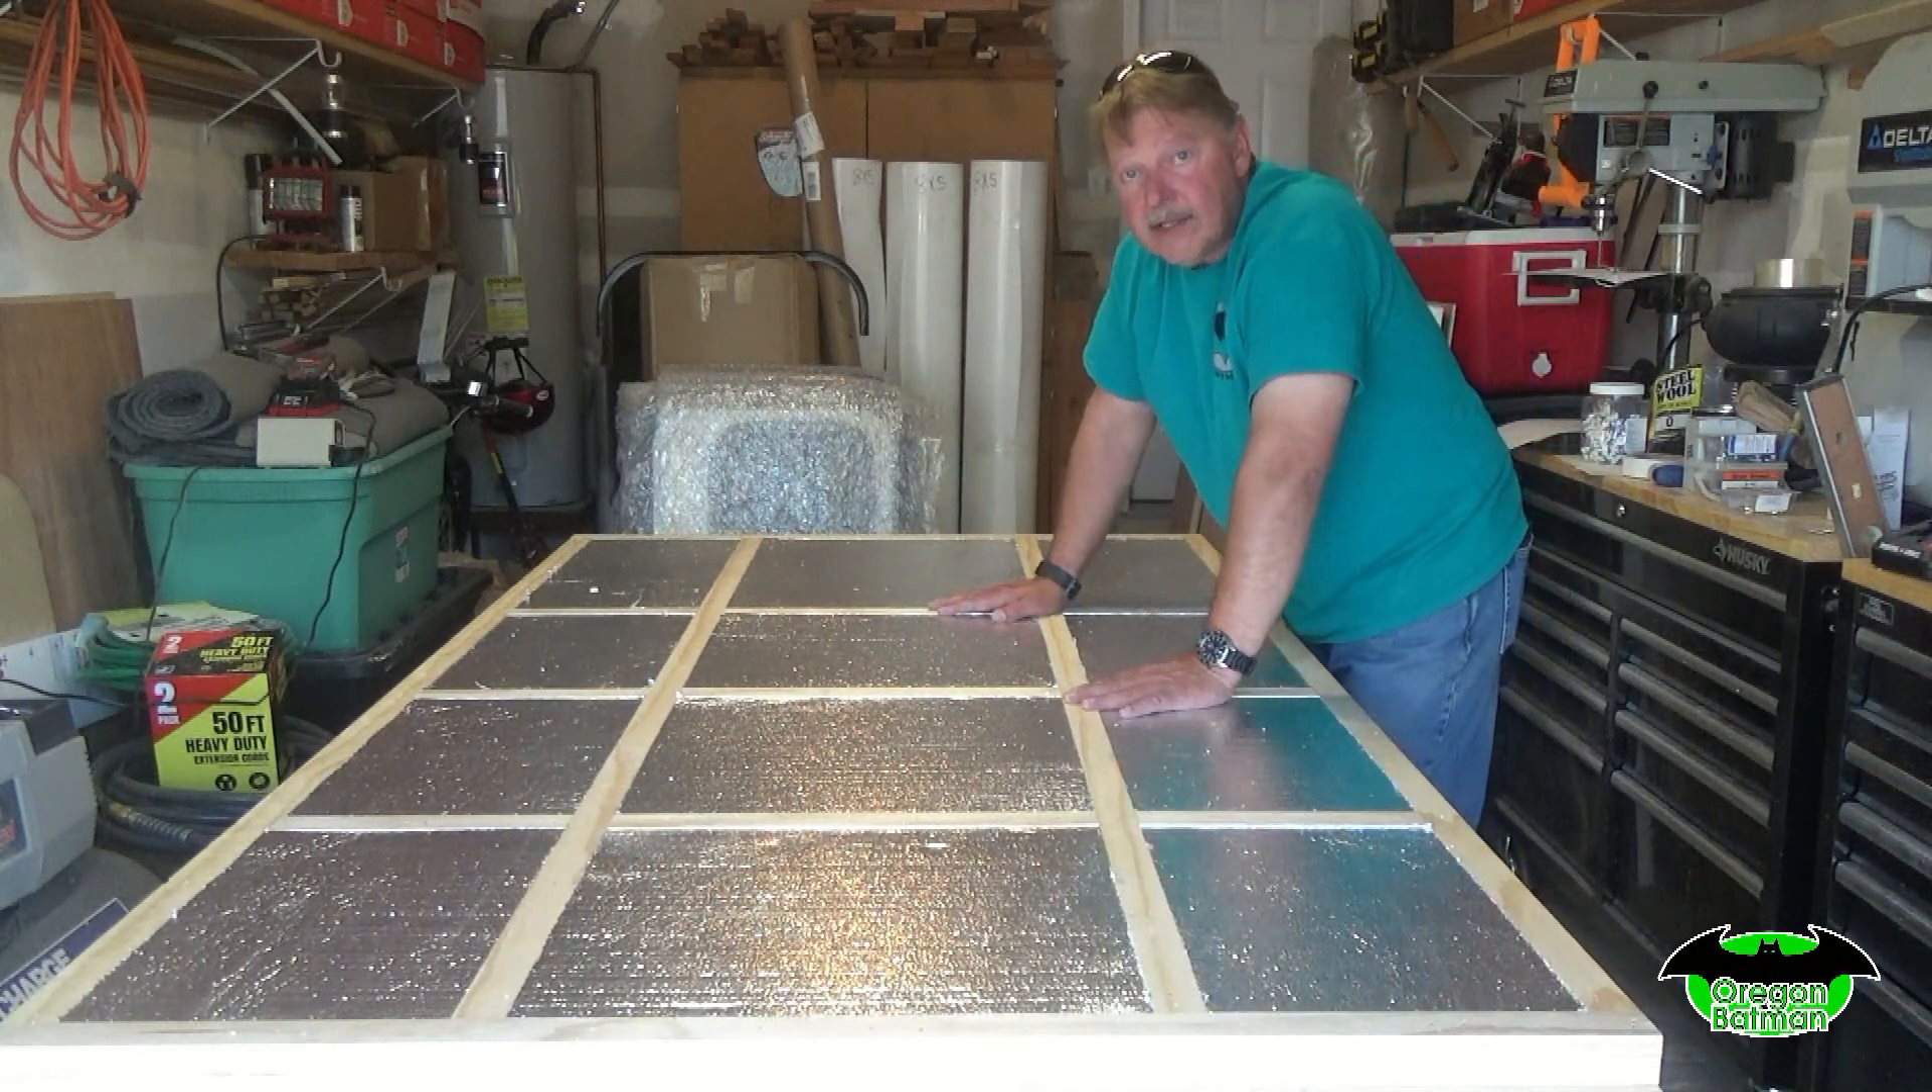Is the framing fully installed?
Yes.